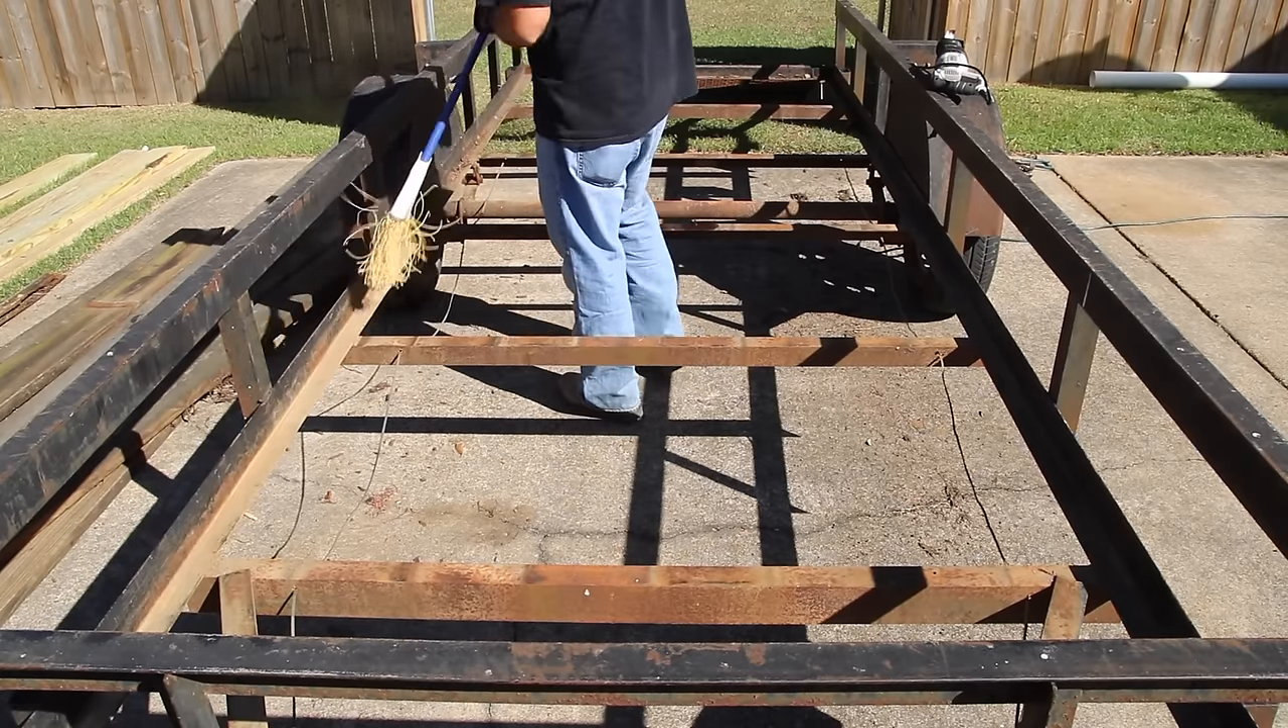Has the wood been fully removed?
Yes.